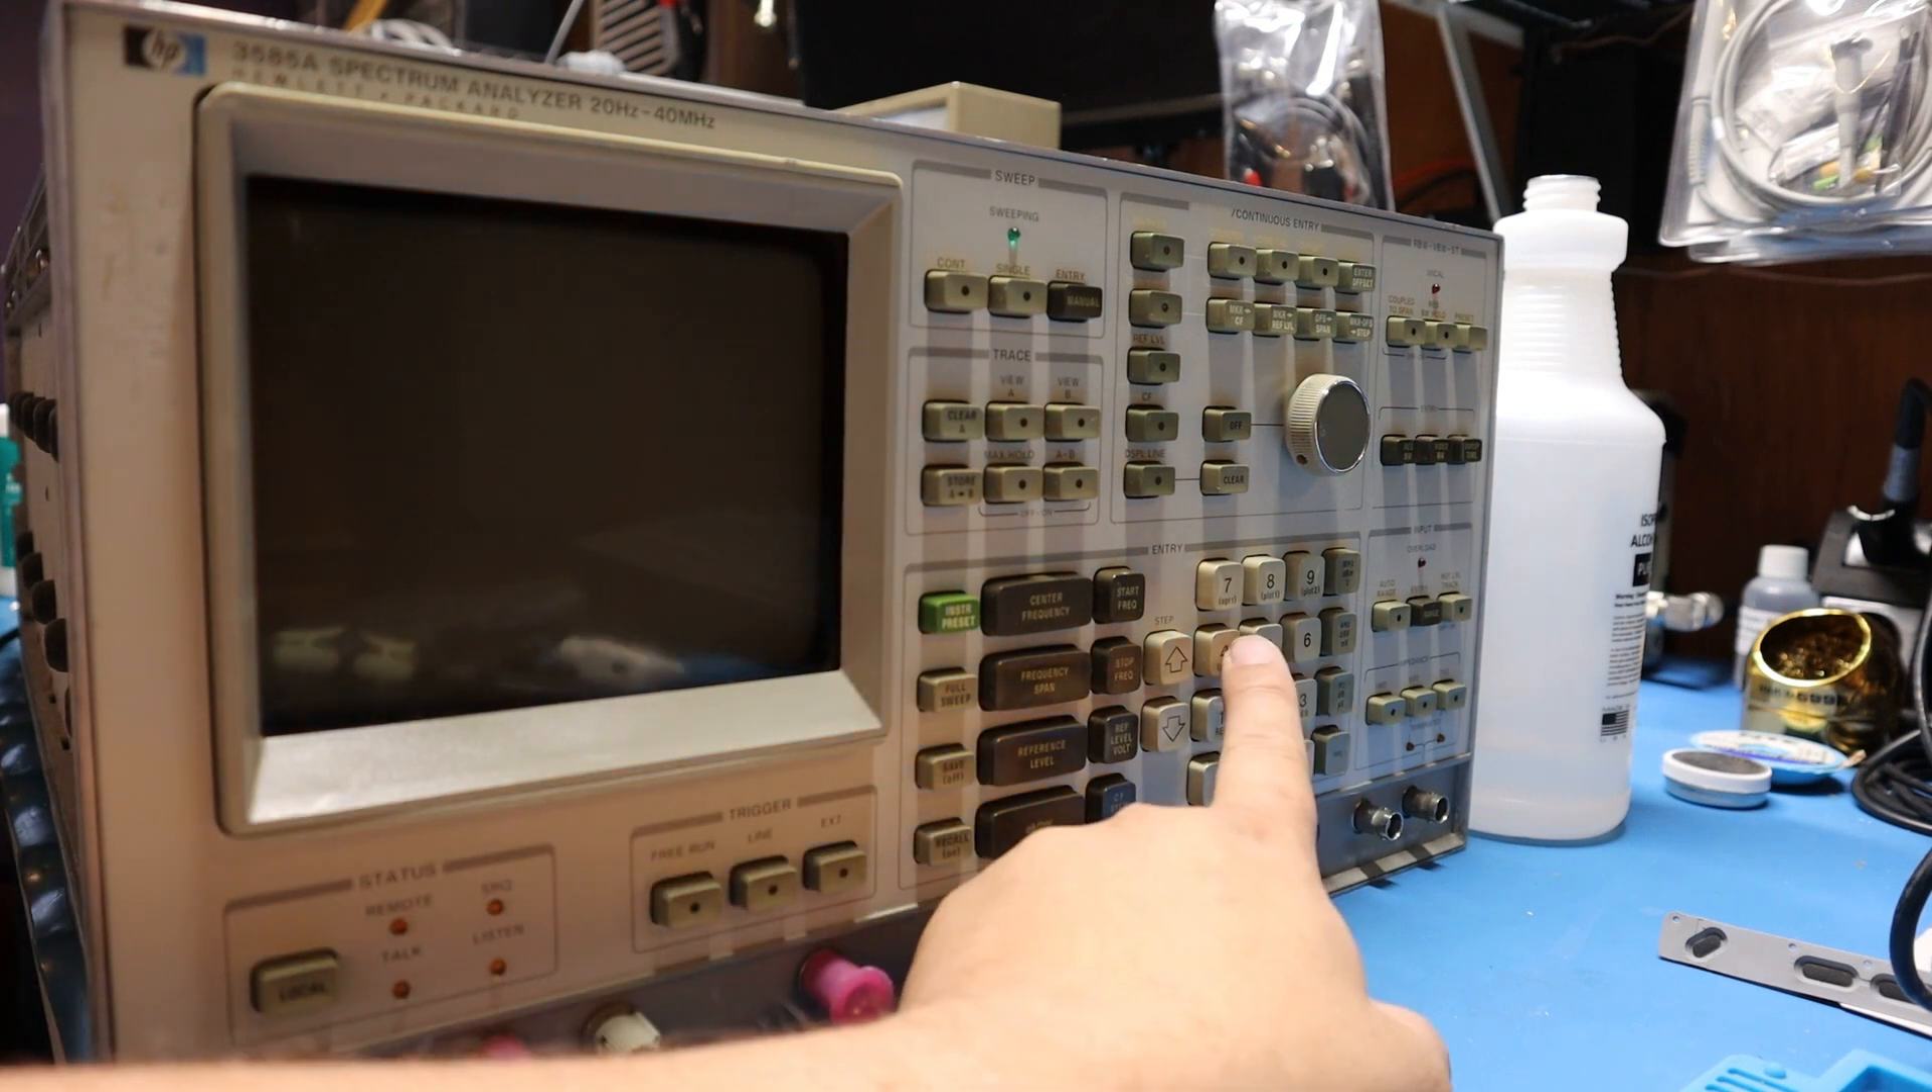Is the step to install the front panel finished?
Yes.